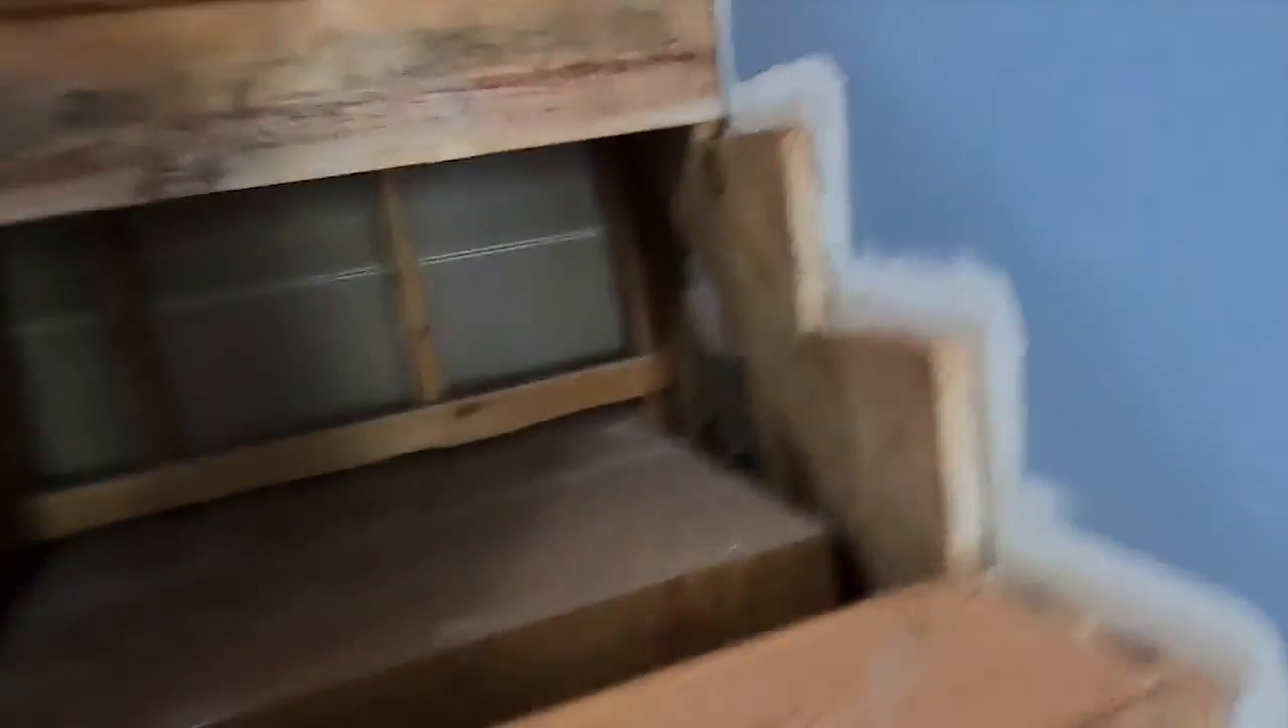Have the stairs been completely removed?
No.